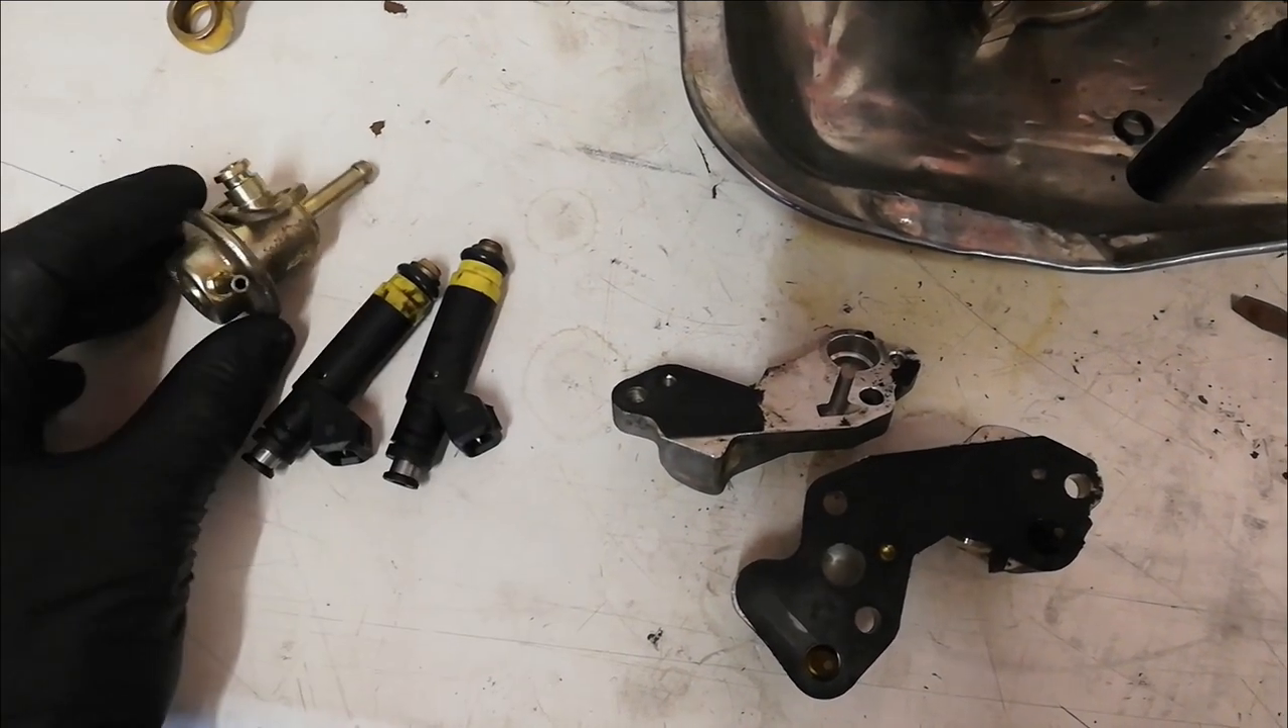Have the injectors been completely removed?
Yes.